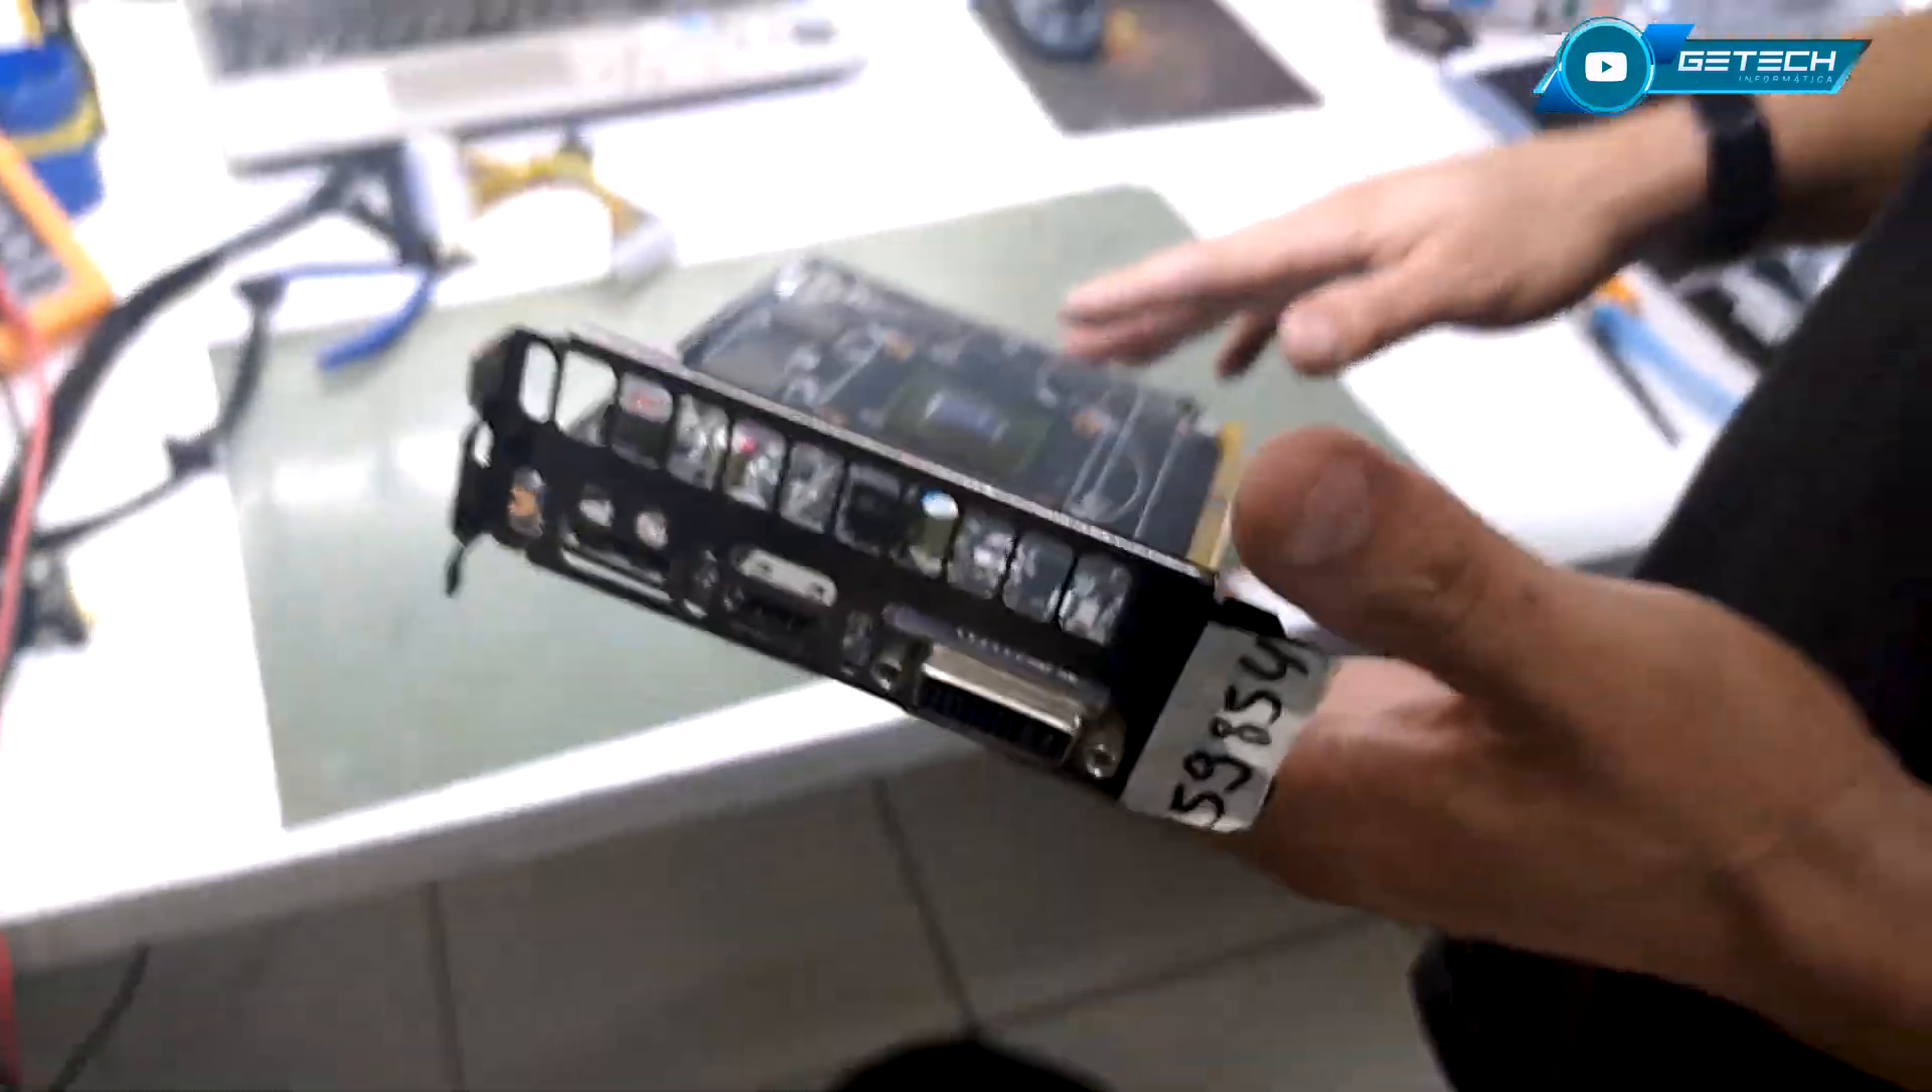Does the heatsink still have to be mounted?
Yes.